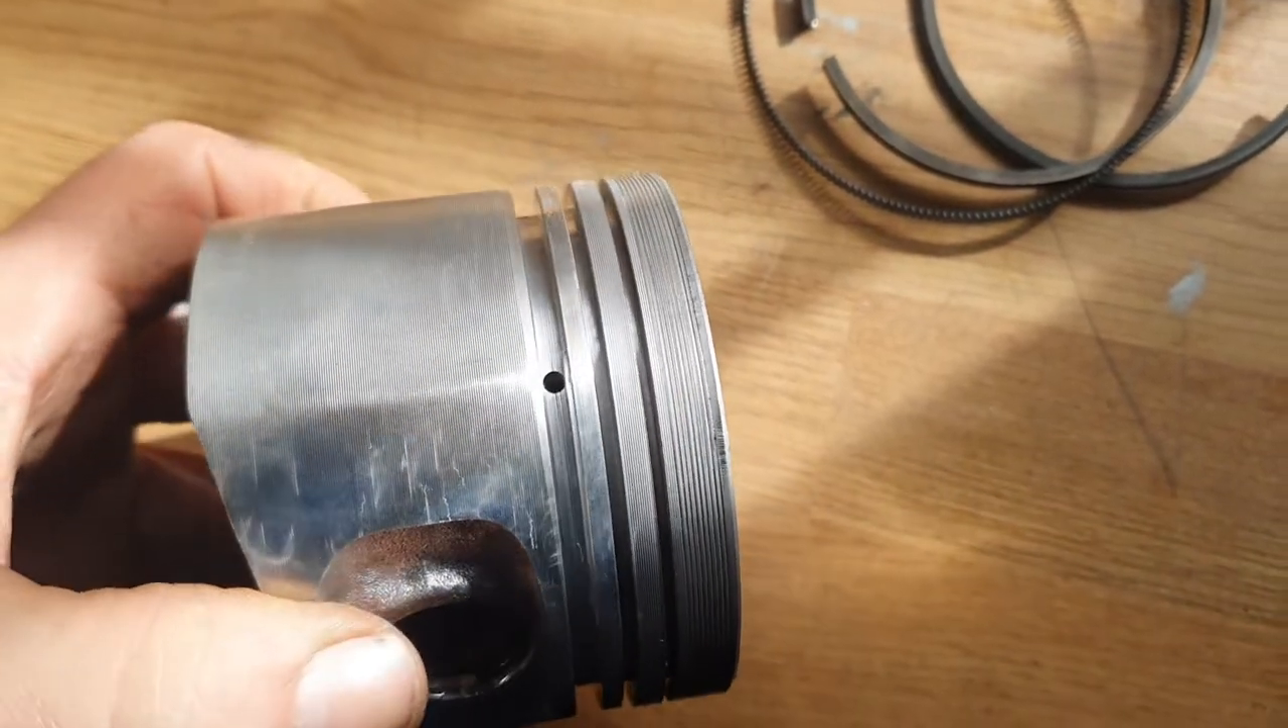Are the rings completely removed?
Yes.